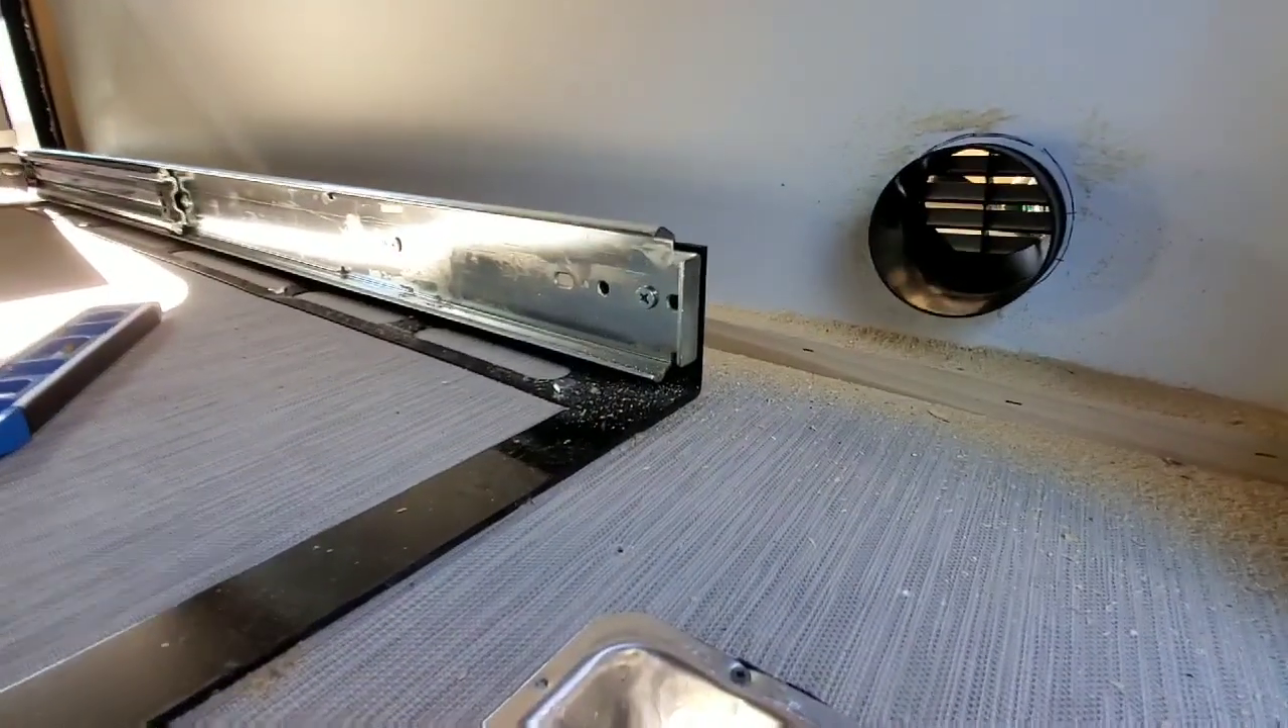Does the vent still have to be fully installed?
No.